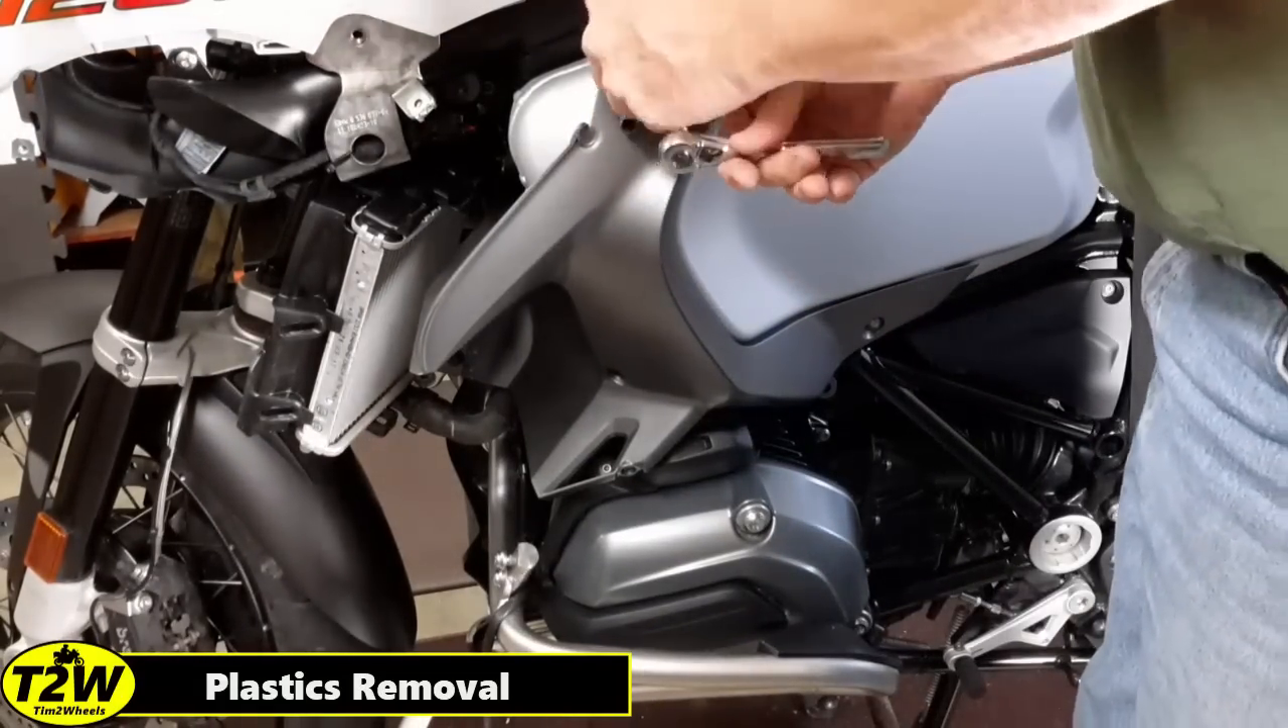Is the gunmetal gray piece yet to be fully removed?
Yes.